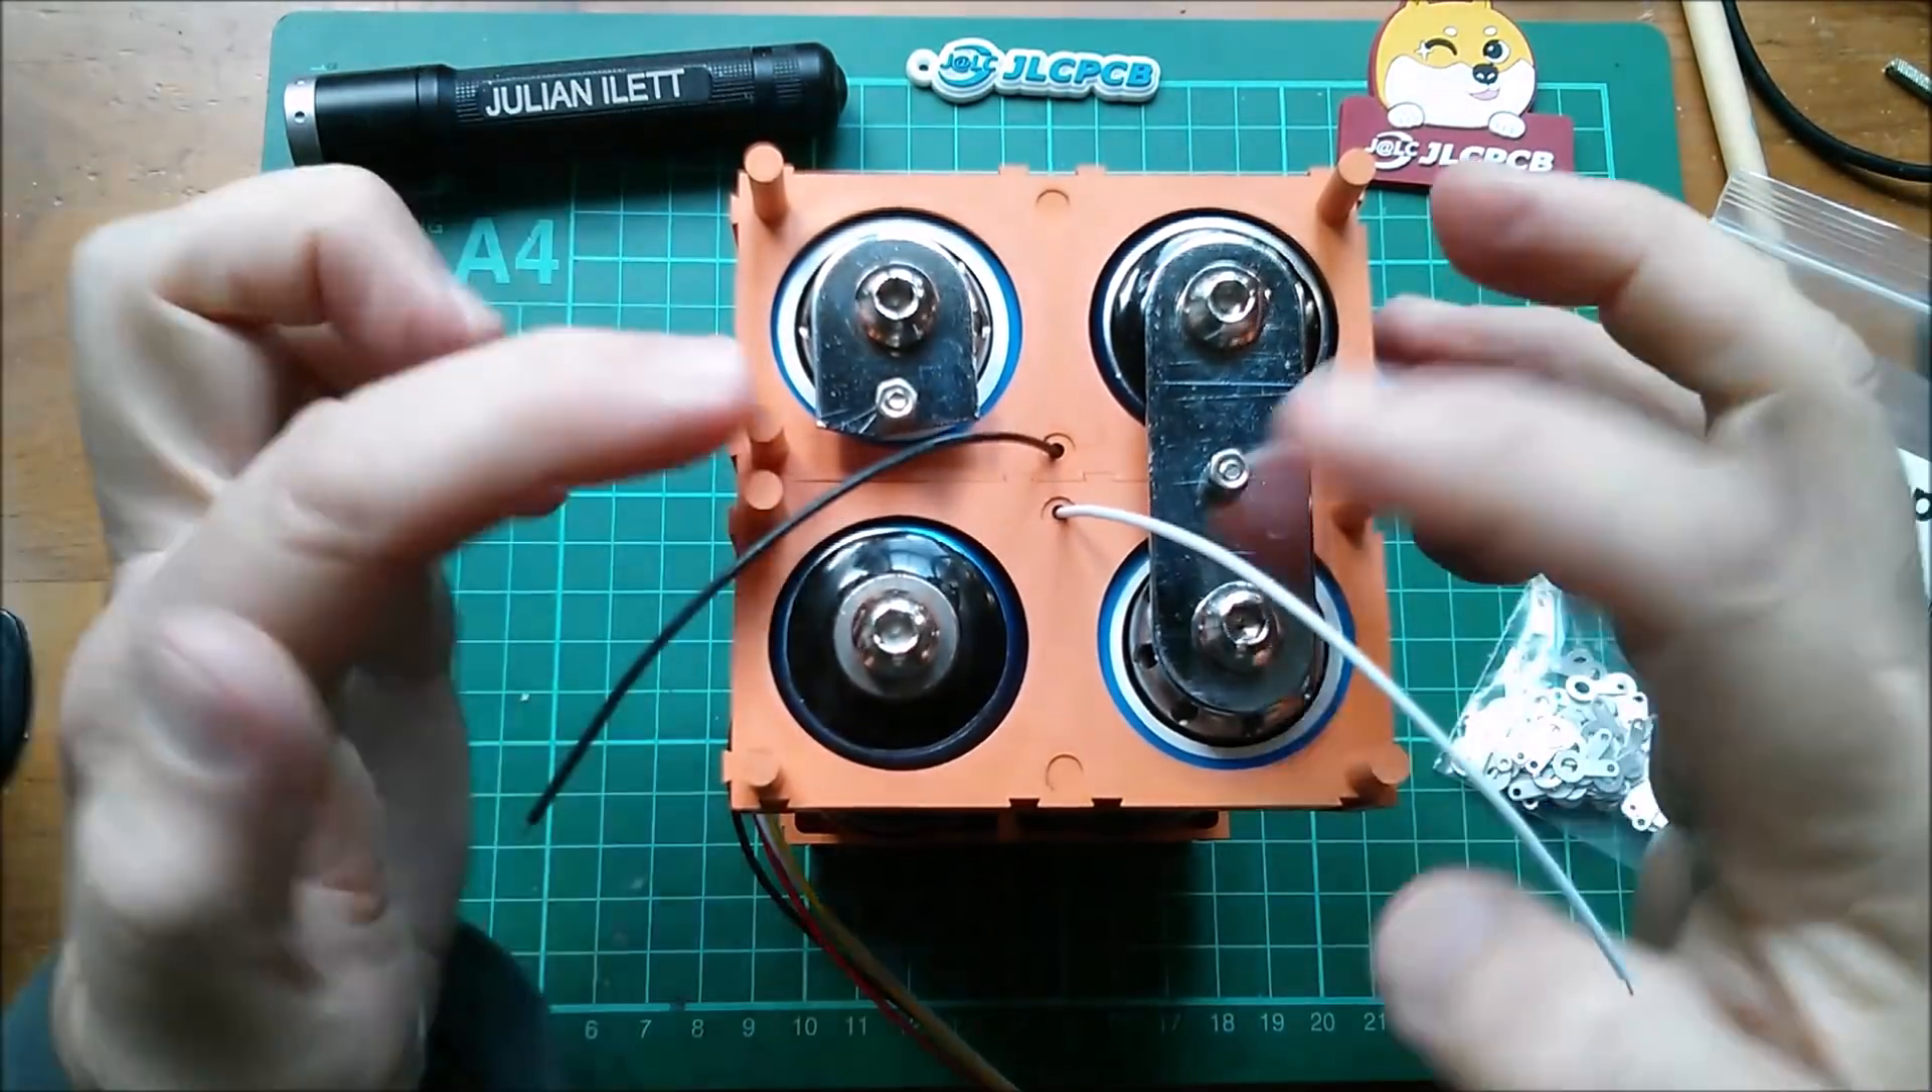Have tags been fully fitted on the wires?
No.